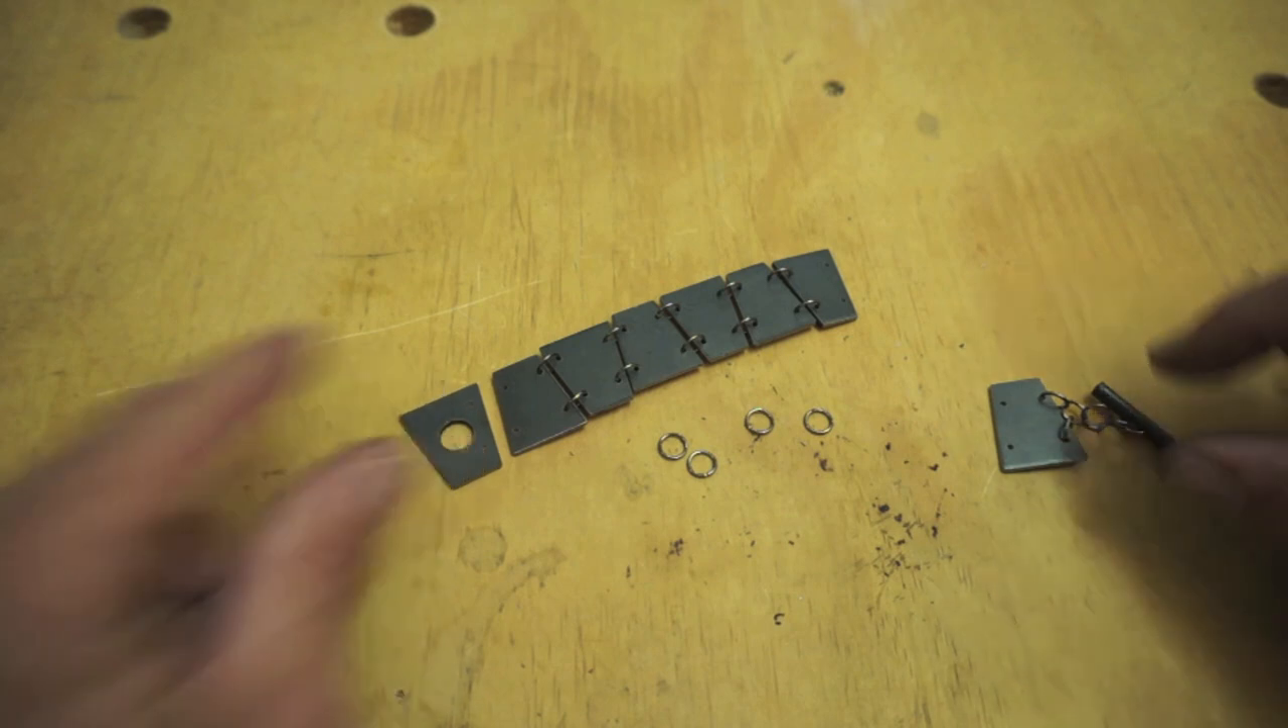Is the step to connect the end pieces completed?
No.